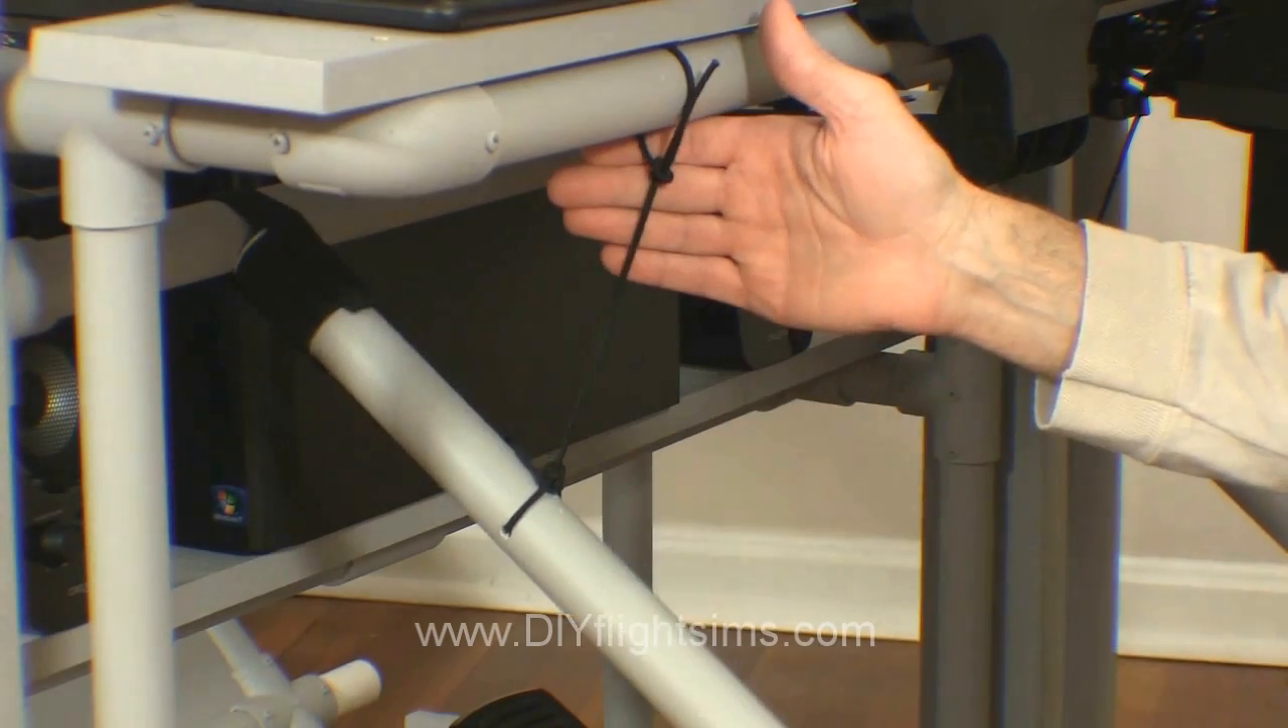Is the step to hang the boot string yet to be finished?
No.